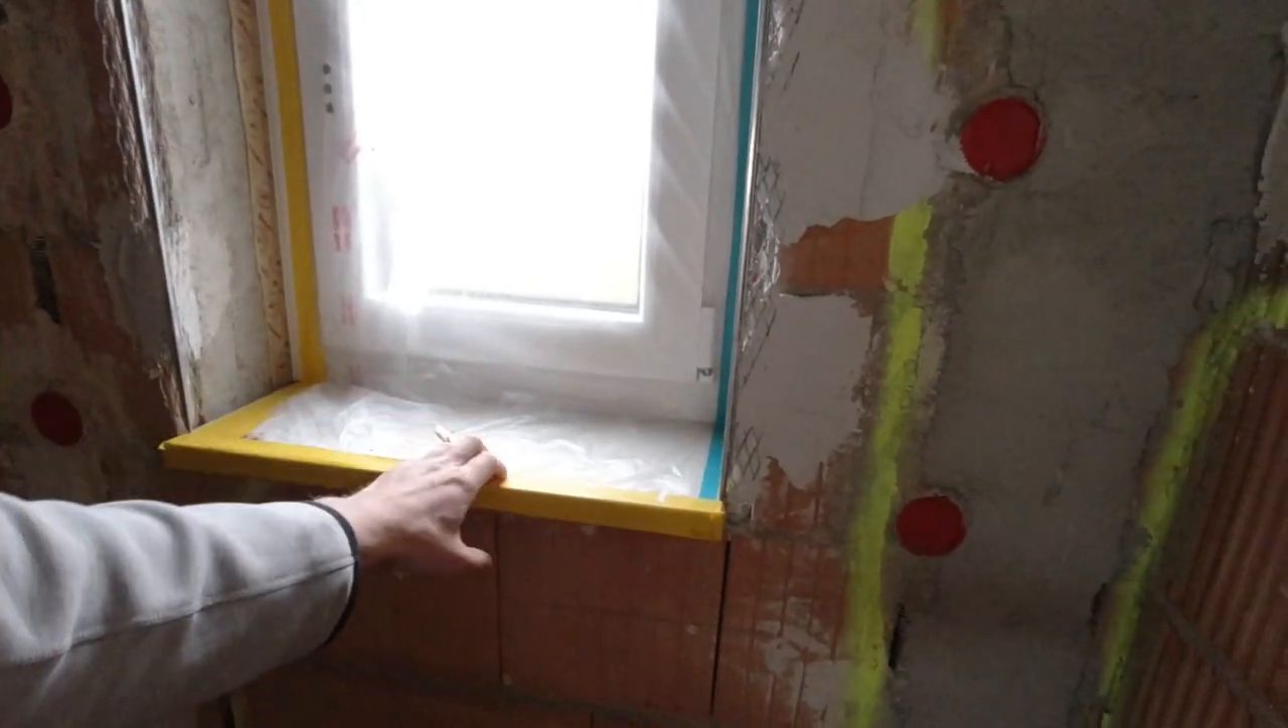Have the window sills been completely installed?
Yes.